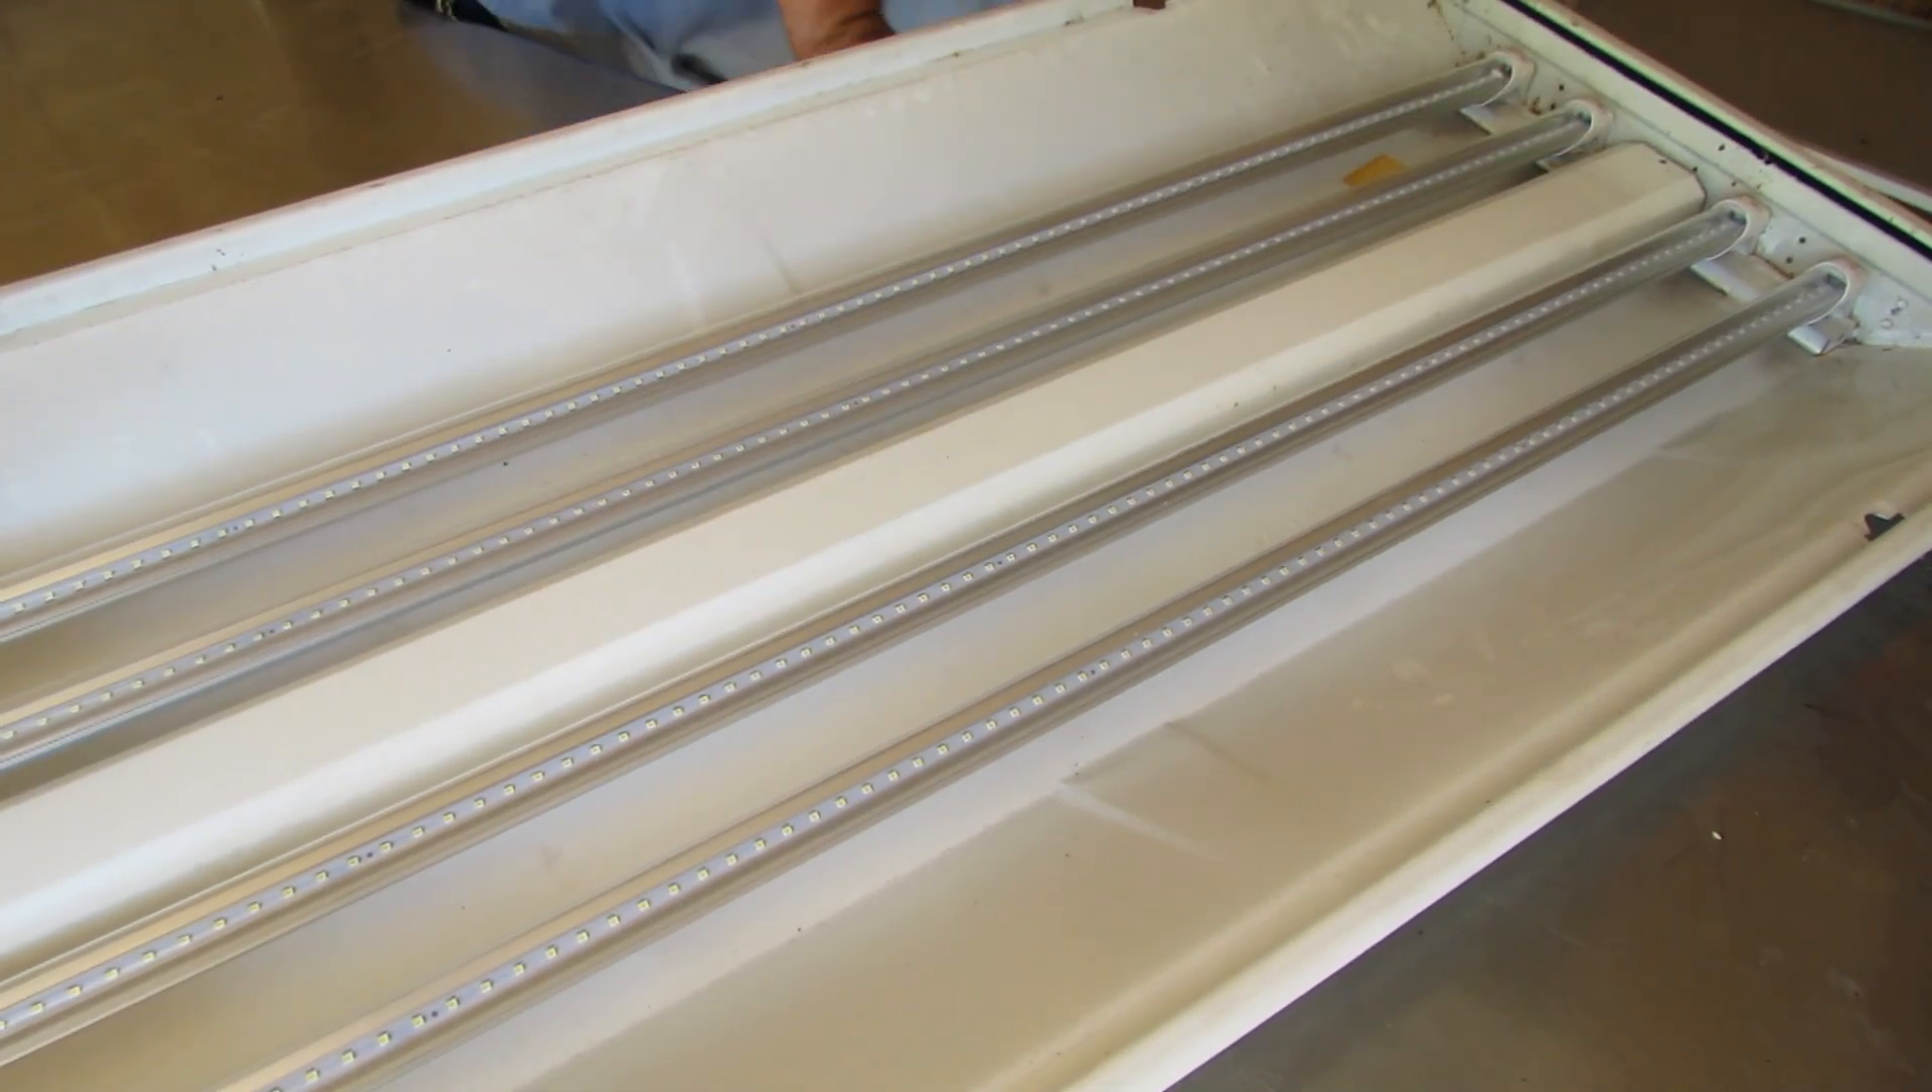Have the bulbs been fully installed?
Yes.